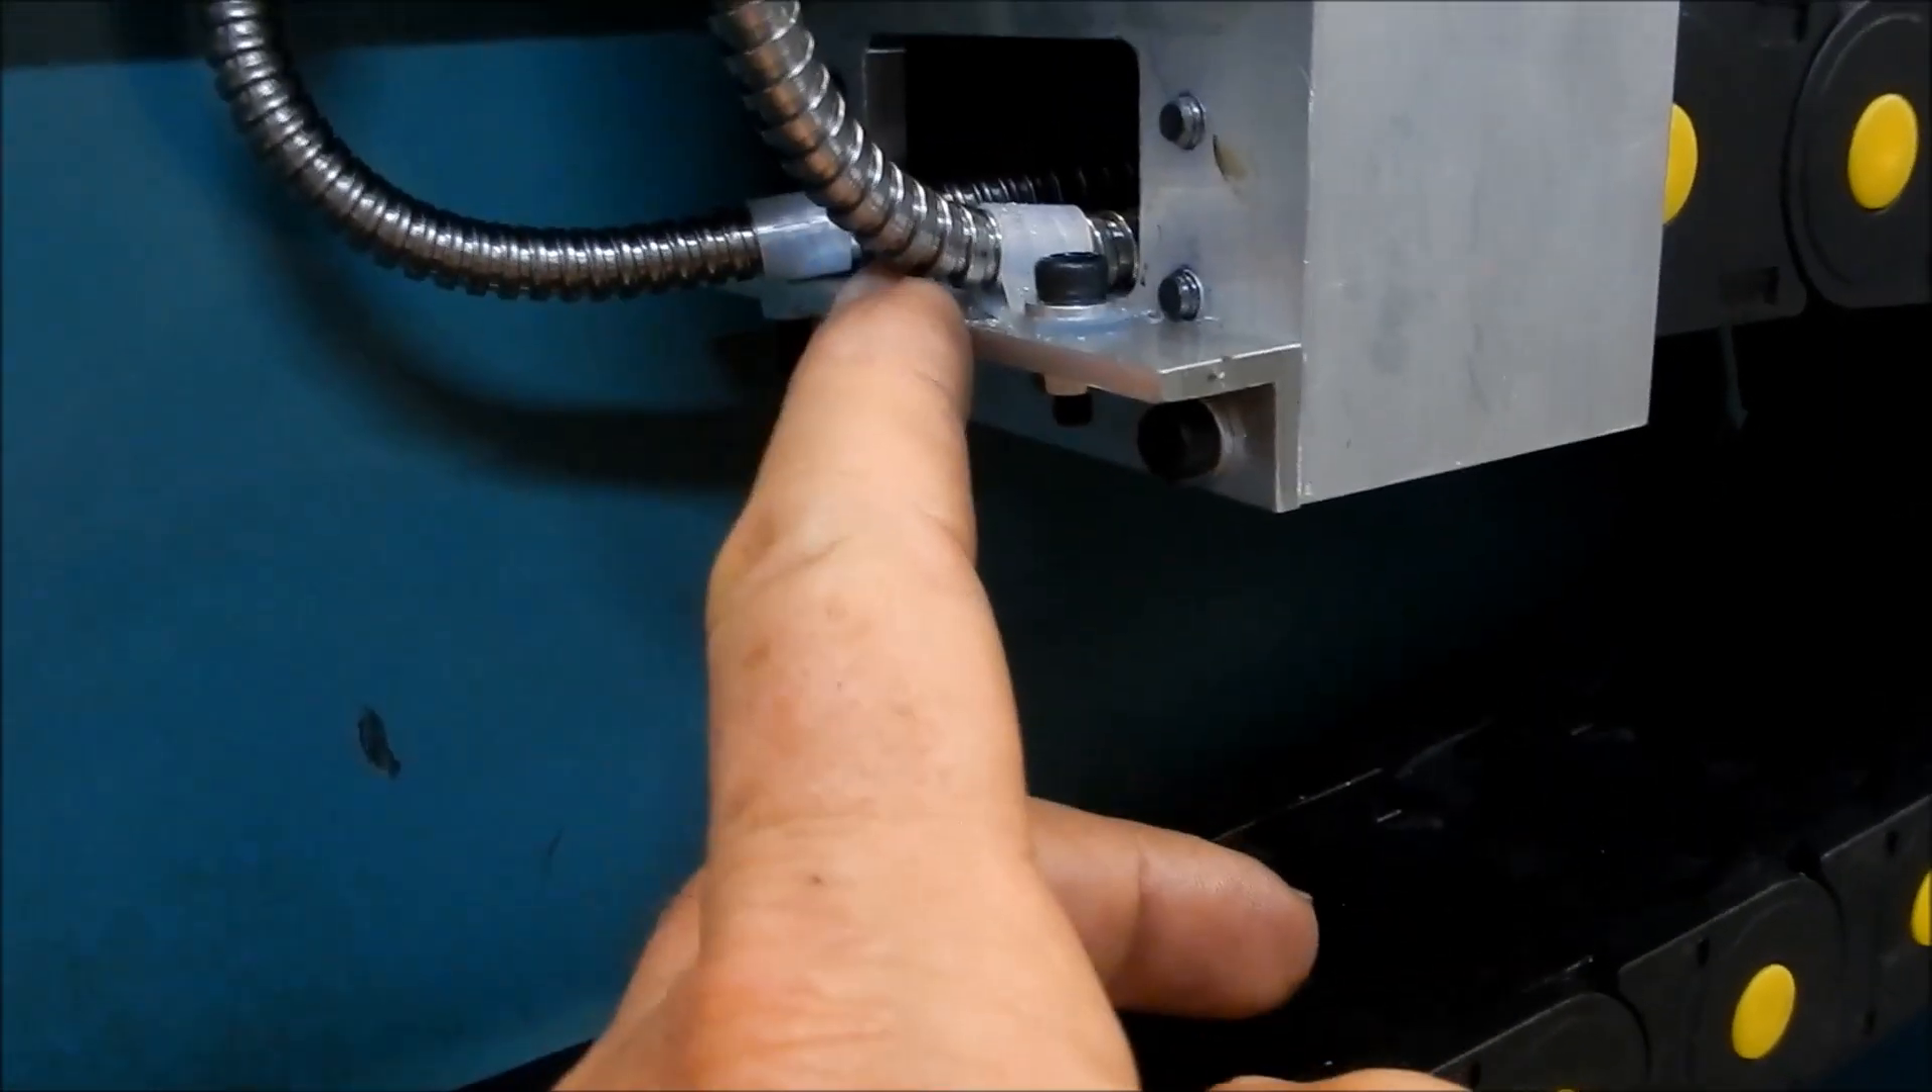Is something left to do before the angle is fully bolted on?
No.